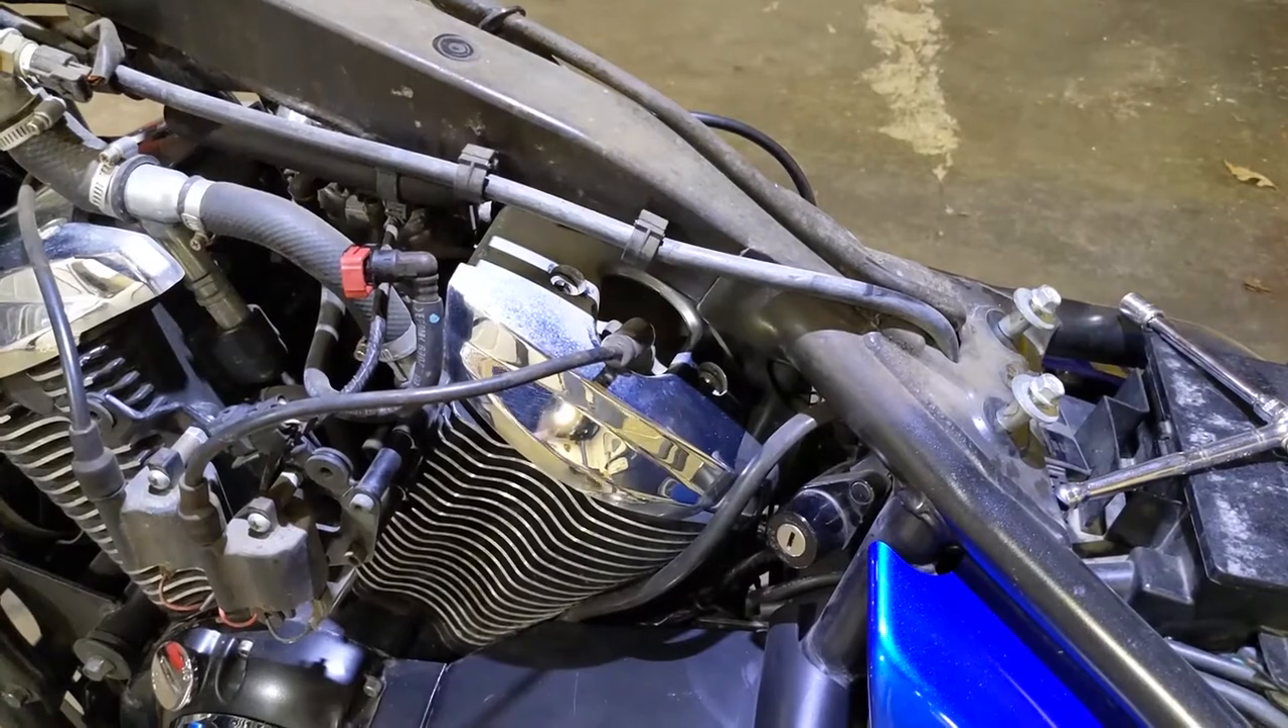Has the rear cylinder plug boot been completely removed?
No.